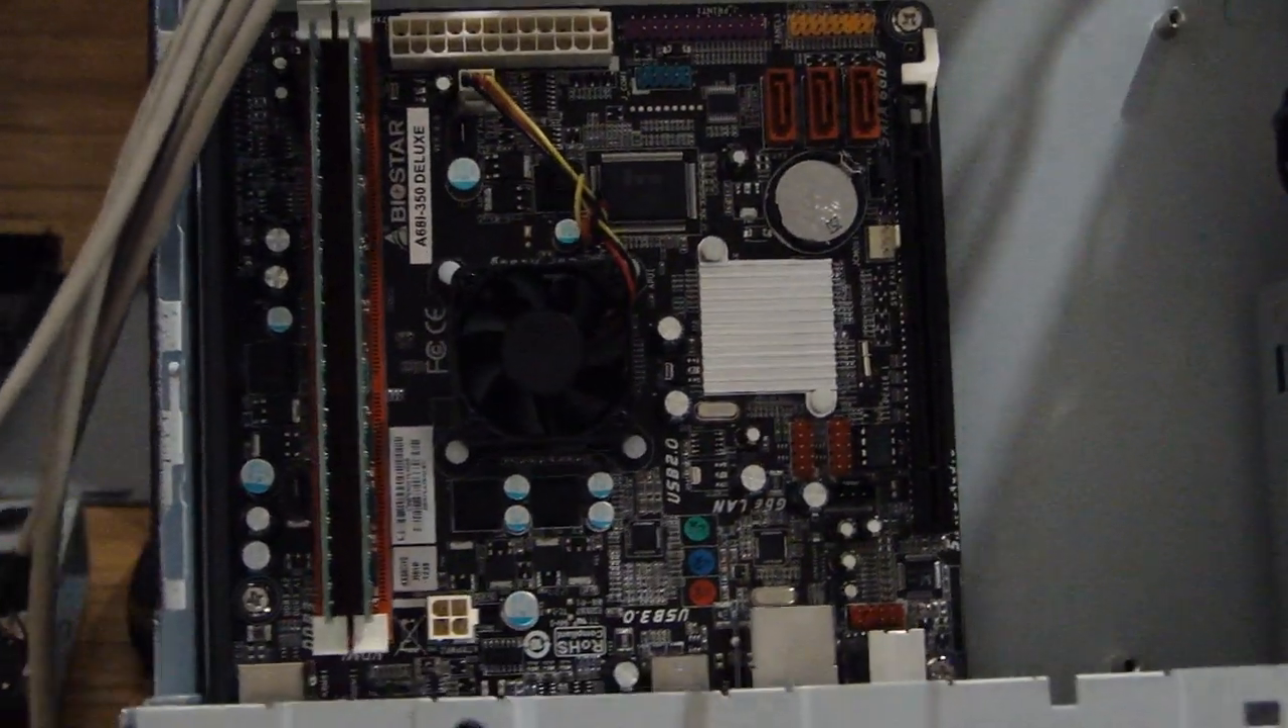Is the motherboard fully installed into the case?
Yes.